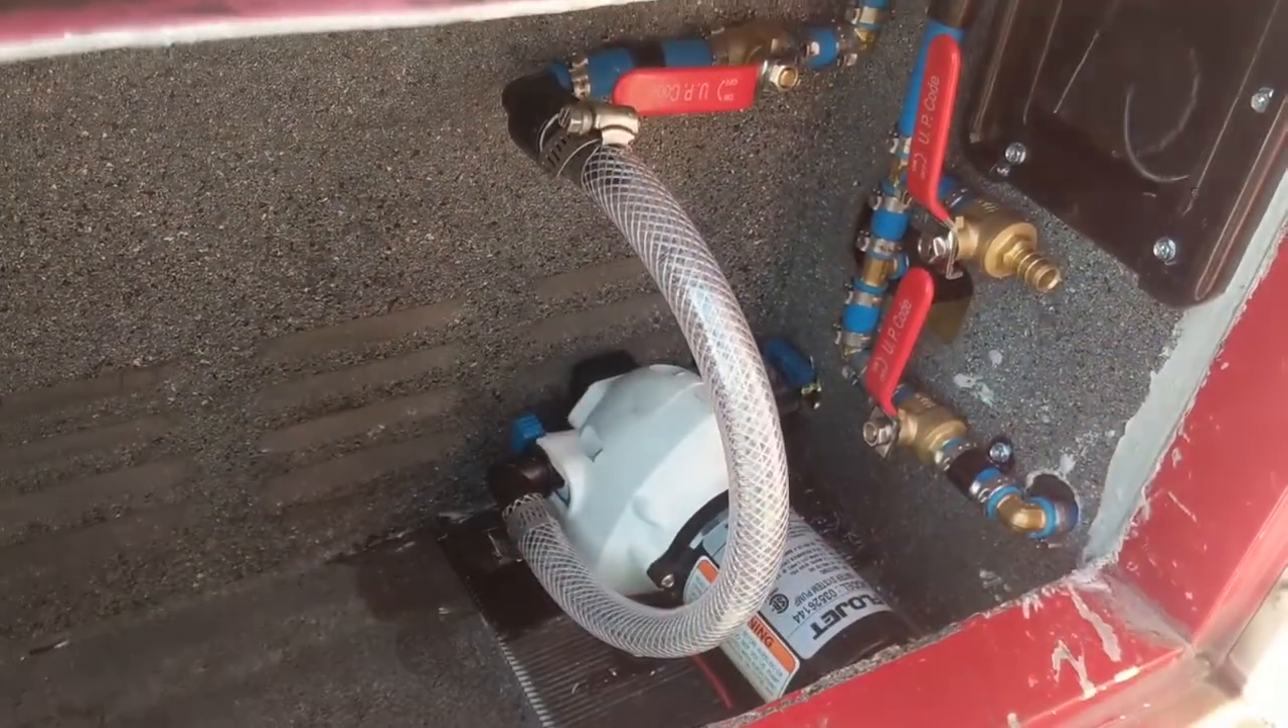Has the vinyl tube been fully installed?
Yes.